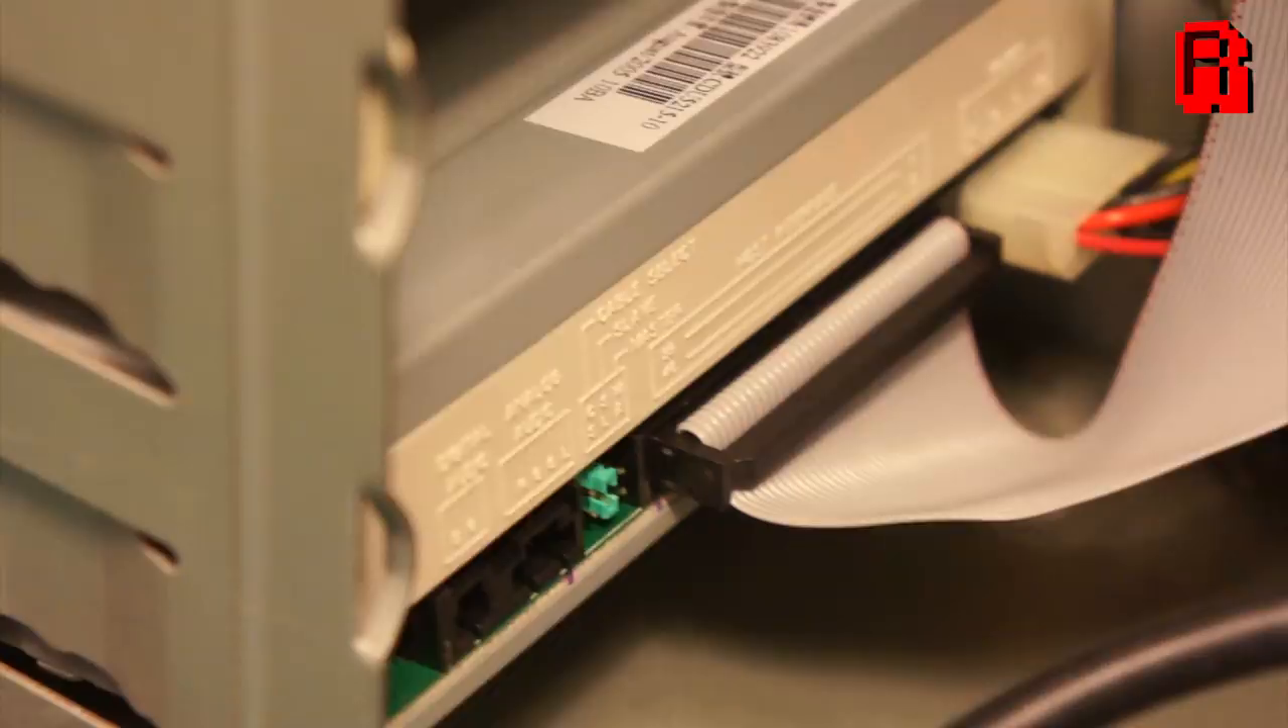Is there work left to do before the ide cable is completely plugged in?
No.